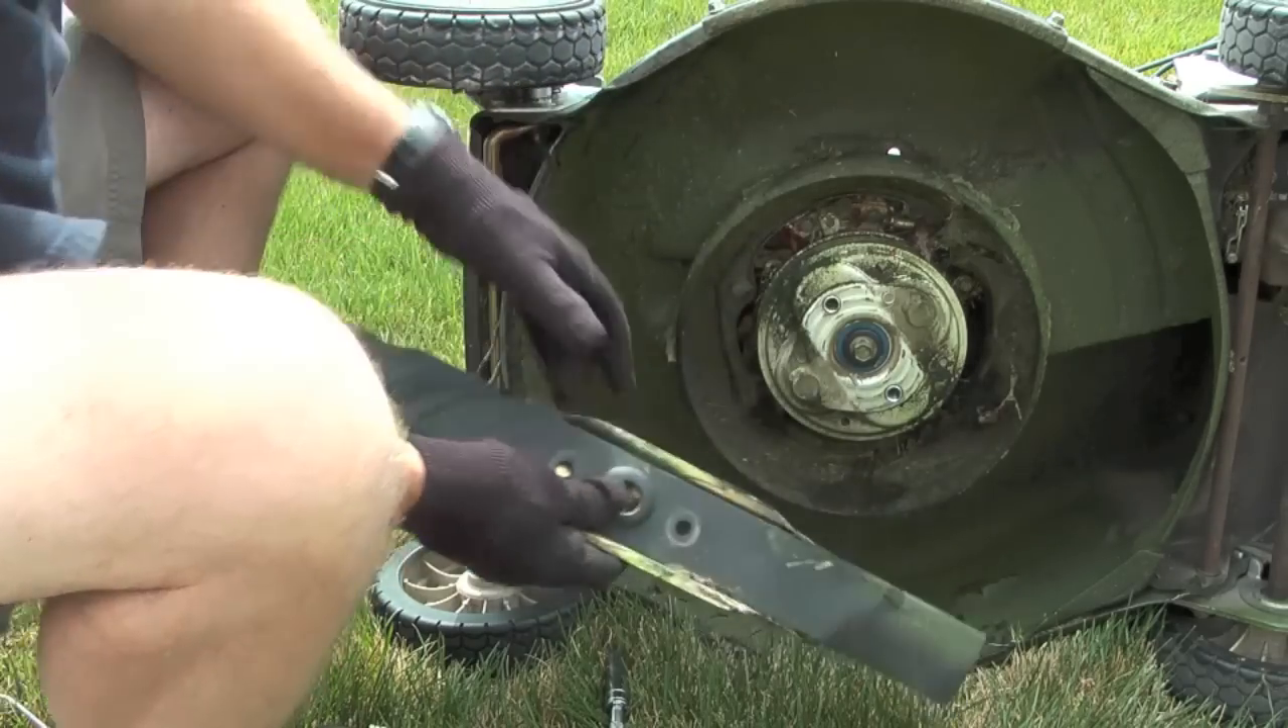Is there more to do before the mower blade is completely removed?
No.